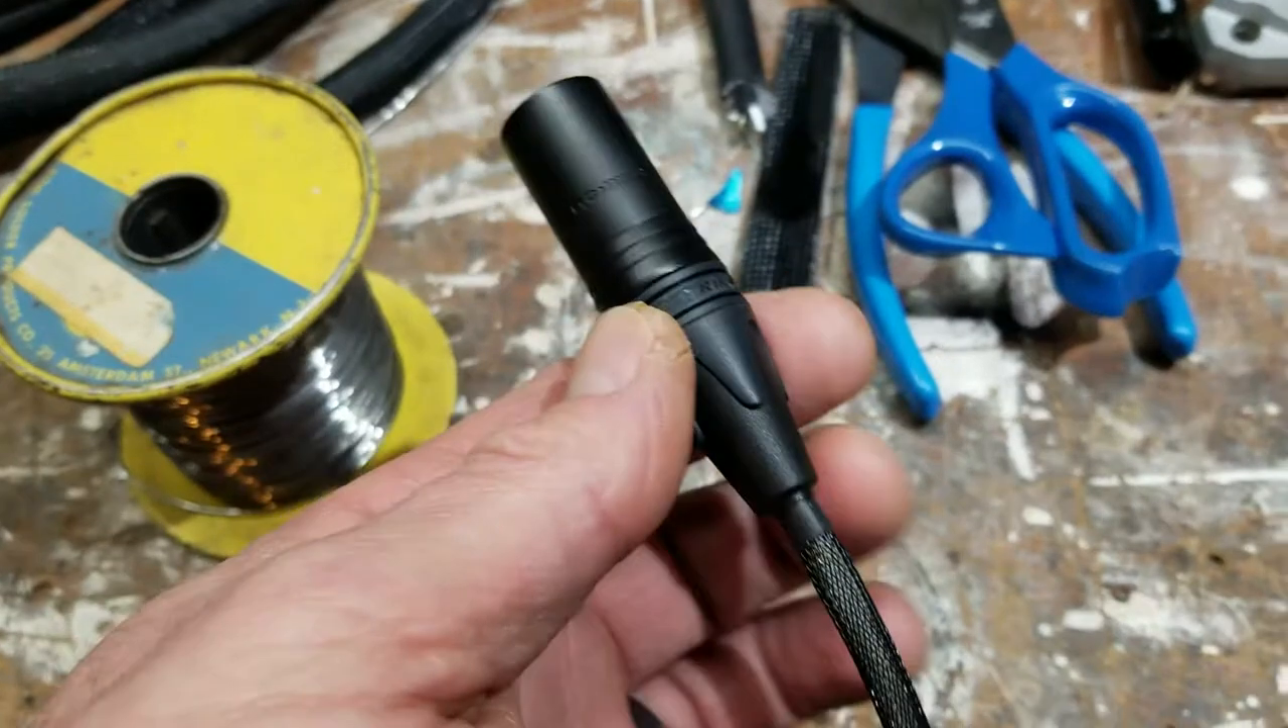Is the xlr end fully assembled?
Yes.